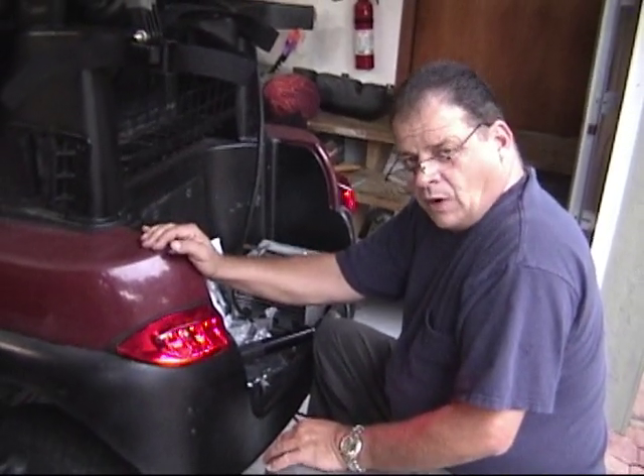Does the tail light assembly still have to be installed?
No.